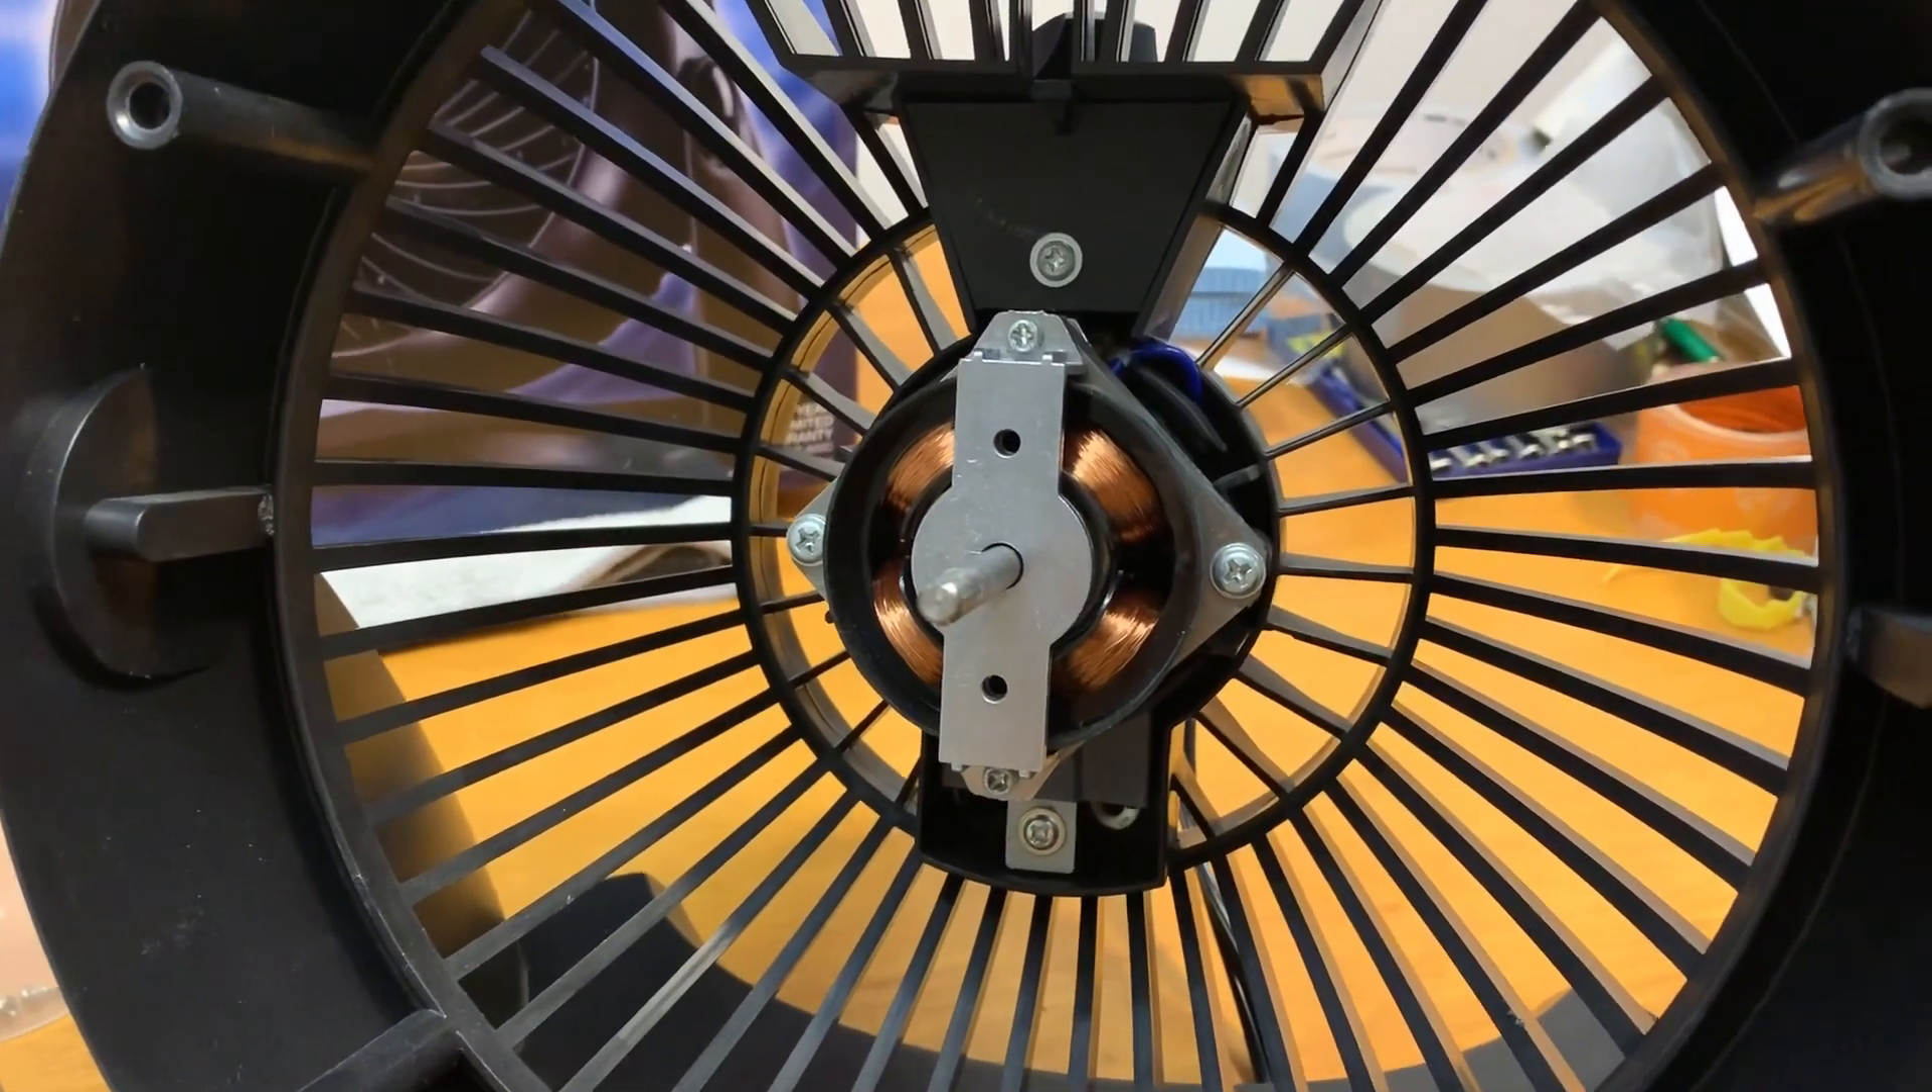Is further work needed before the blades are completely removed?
No.